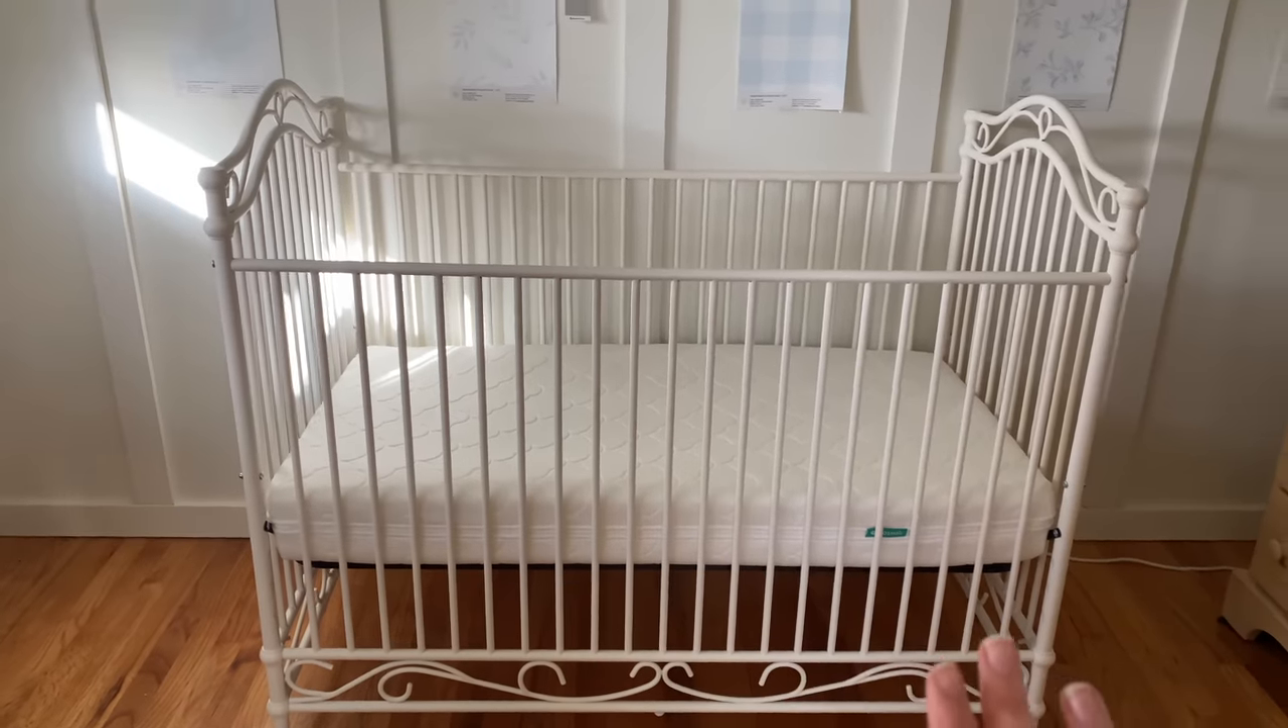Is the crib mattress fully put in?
Yes.